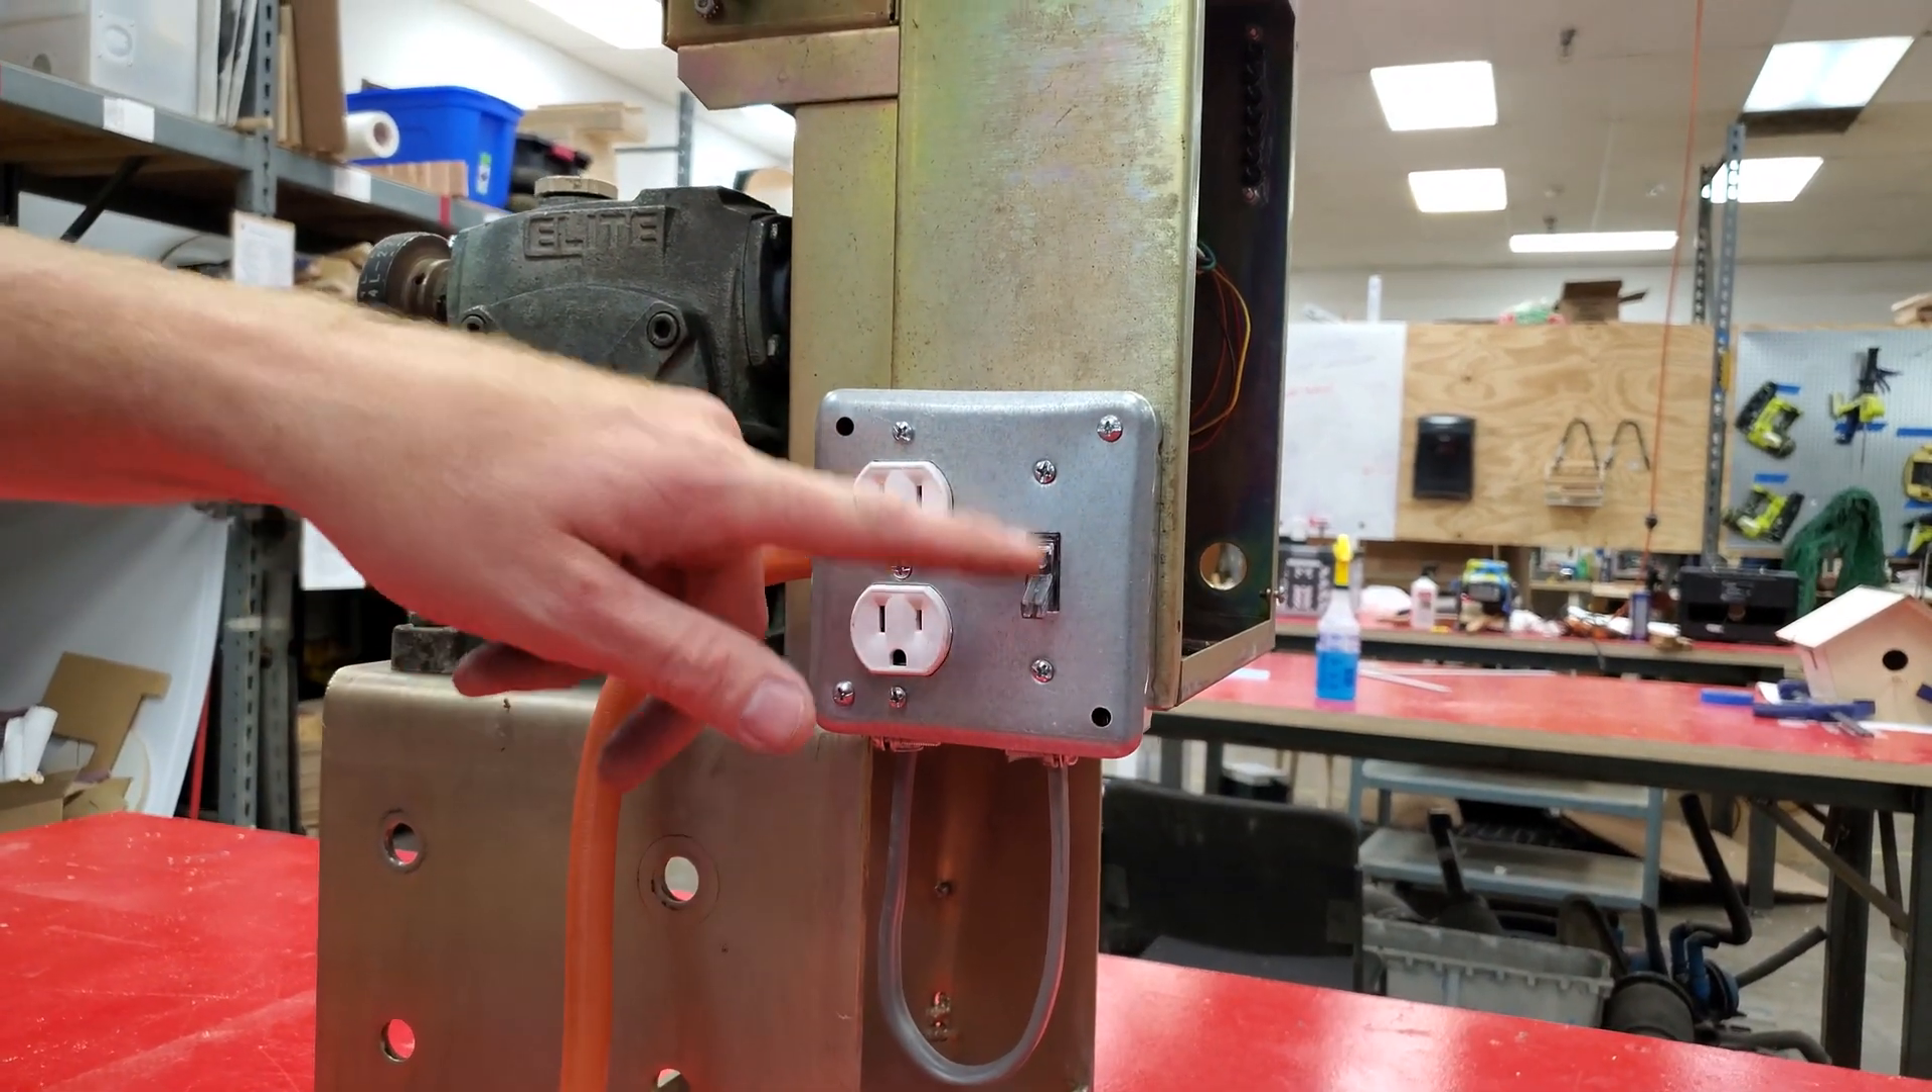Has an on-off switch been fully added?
Yes.